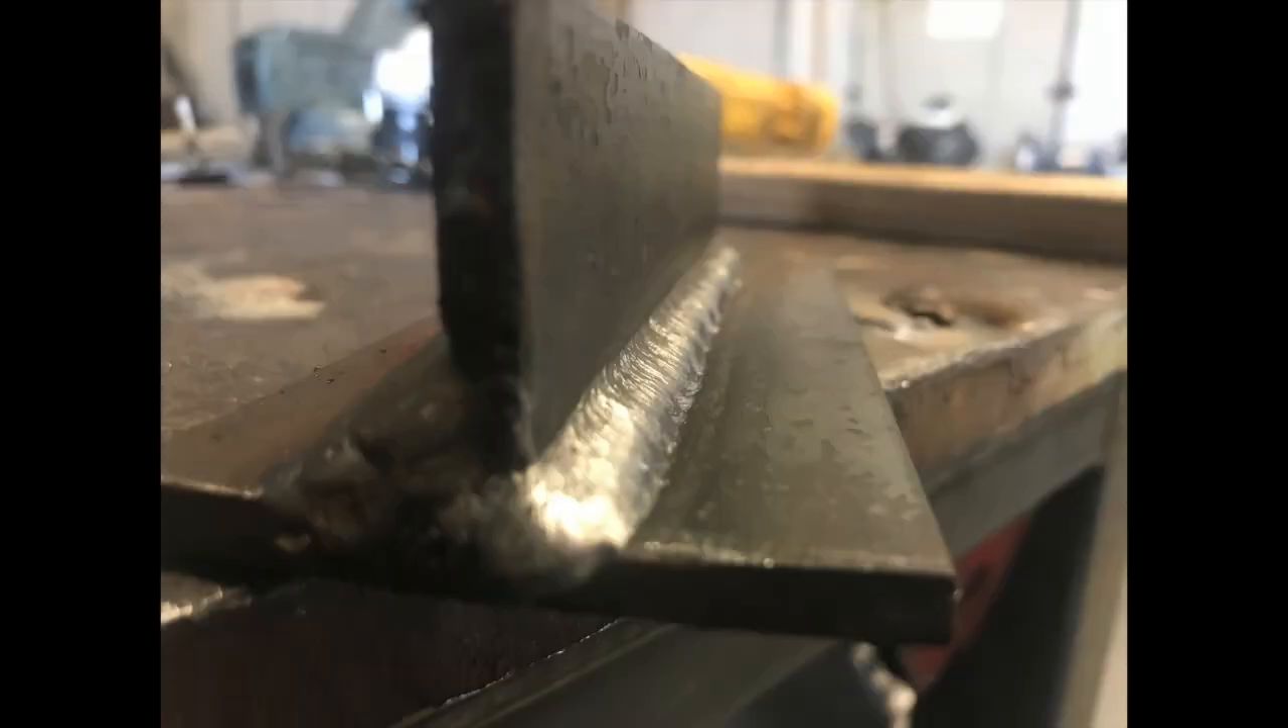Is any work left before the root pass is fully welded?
No.